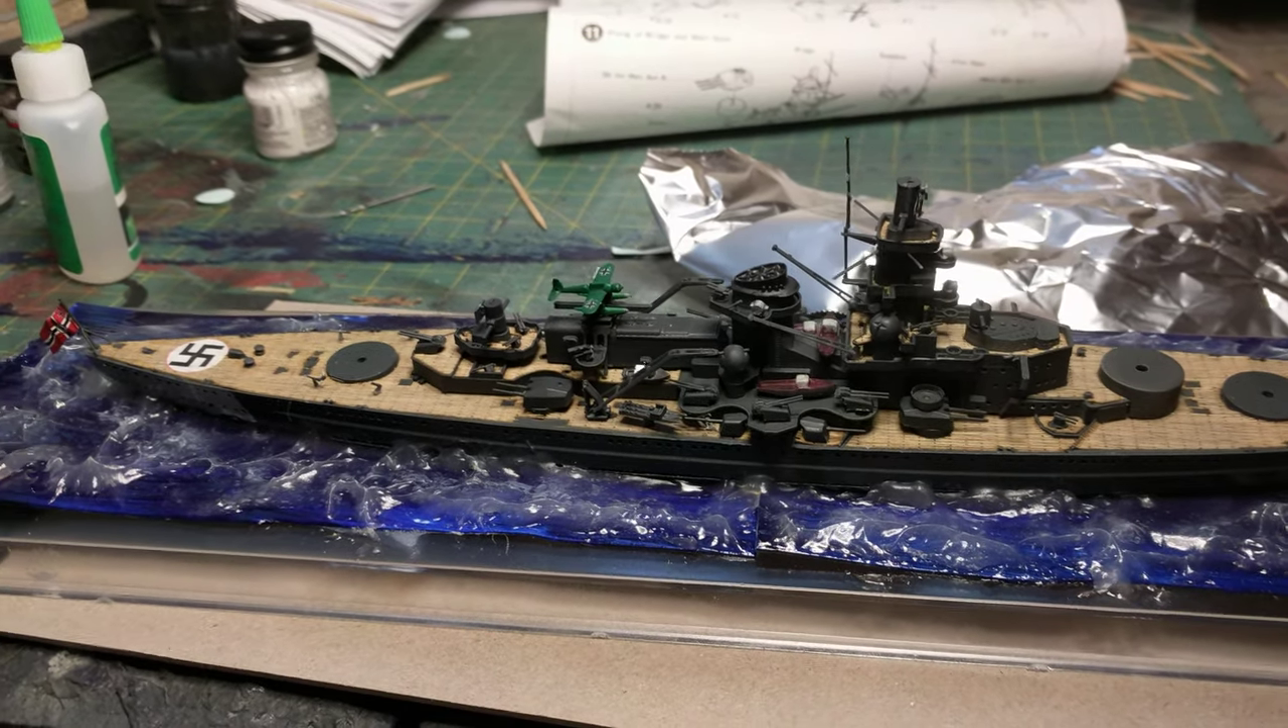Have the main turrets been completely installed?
No.